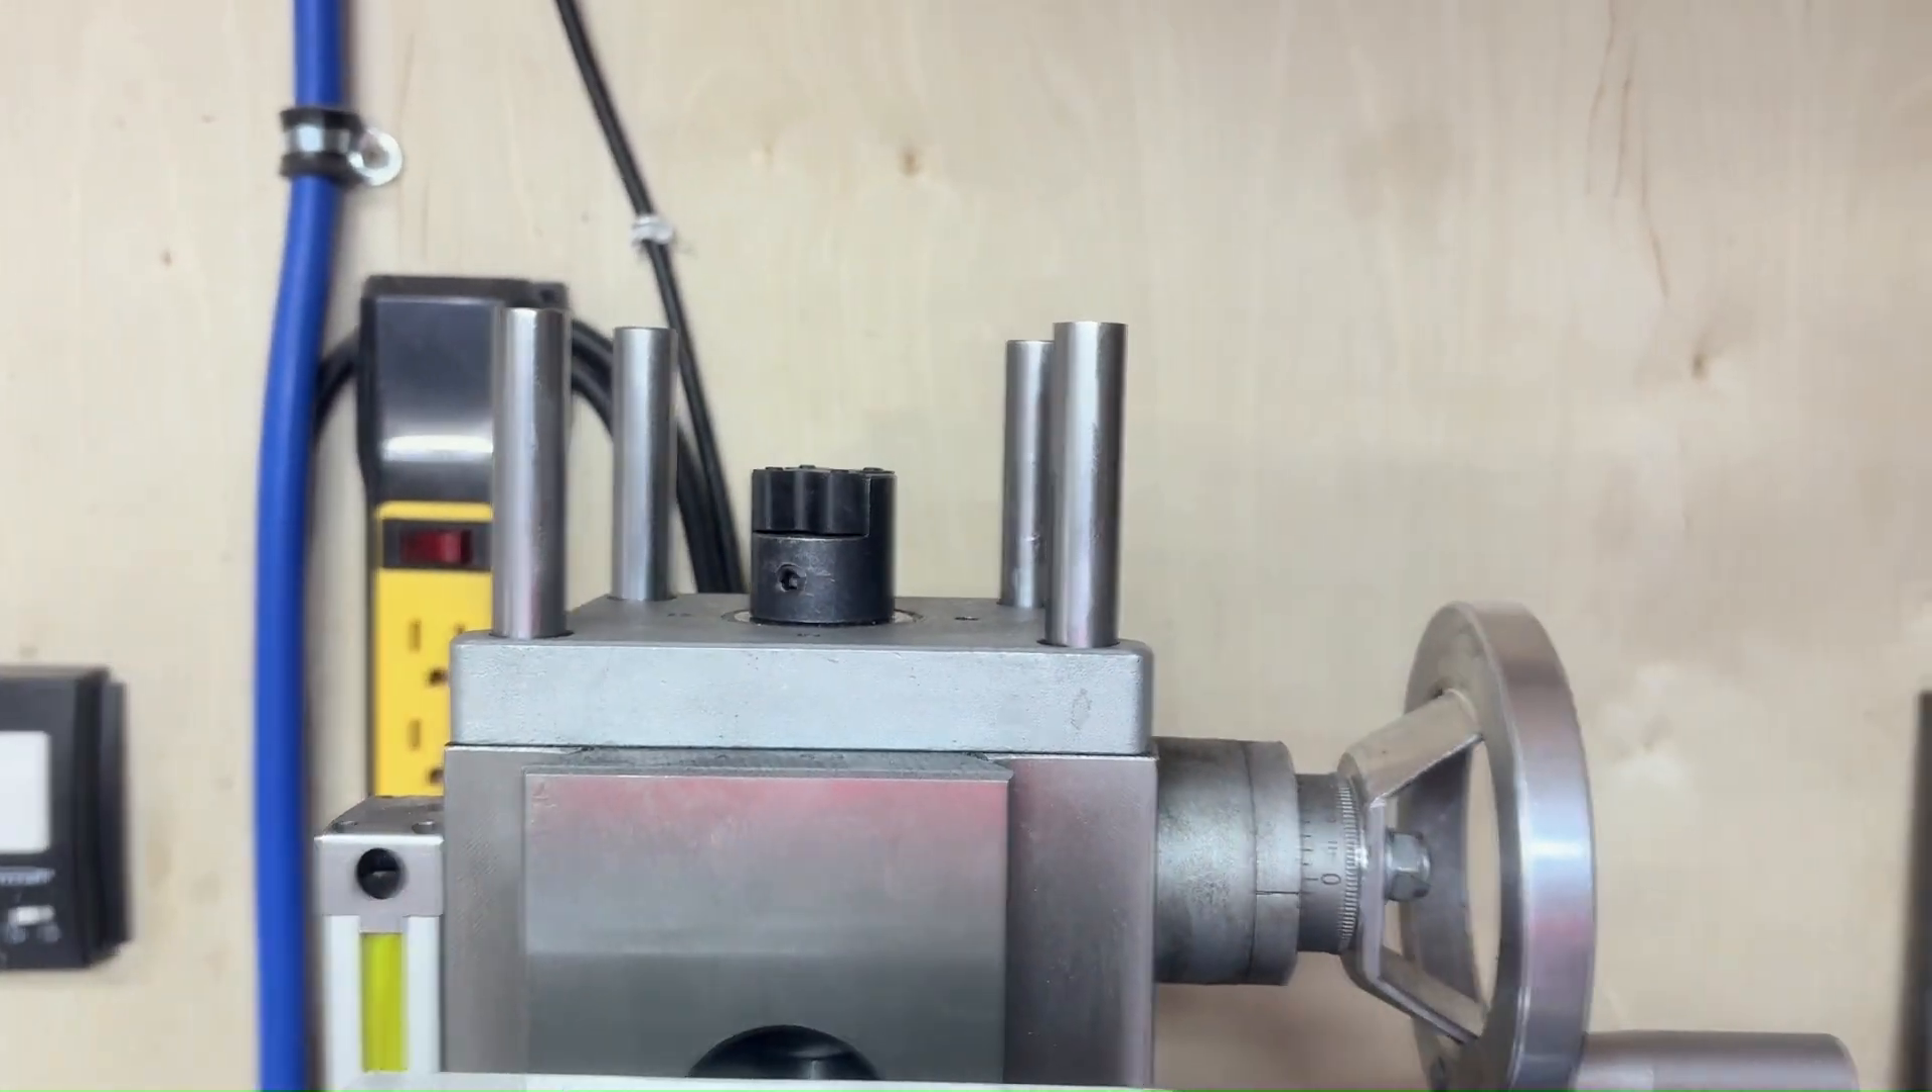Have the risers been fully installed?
Yes.